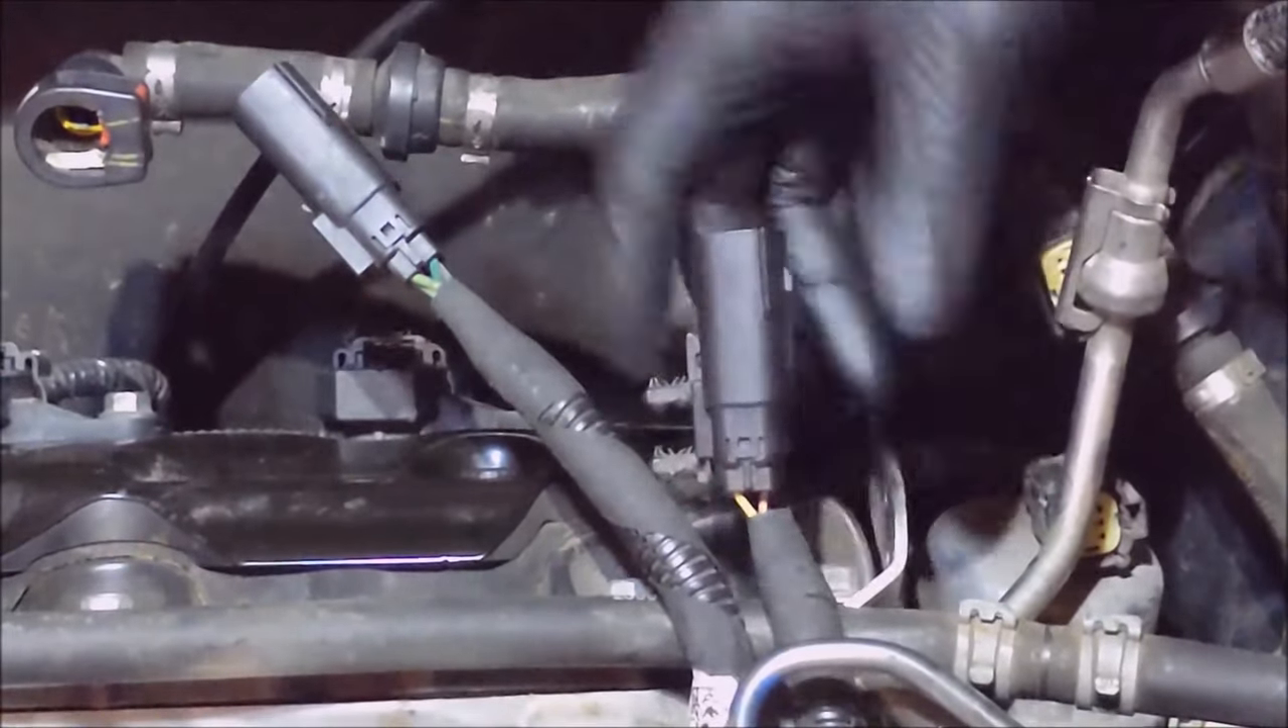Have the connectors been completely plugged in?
No.